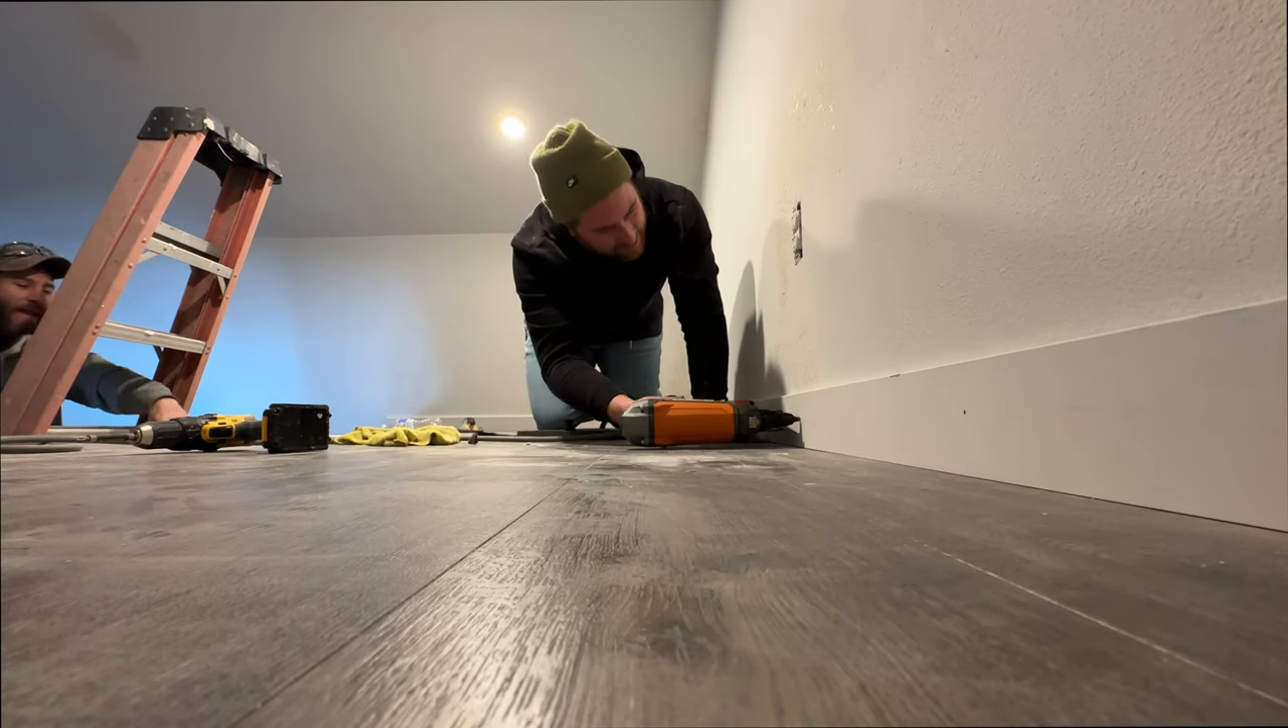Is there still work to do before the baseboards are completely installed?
Yes.